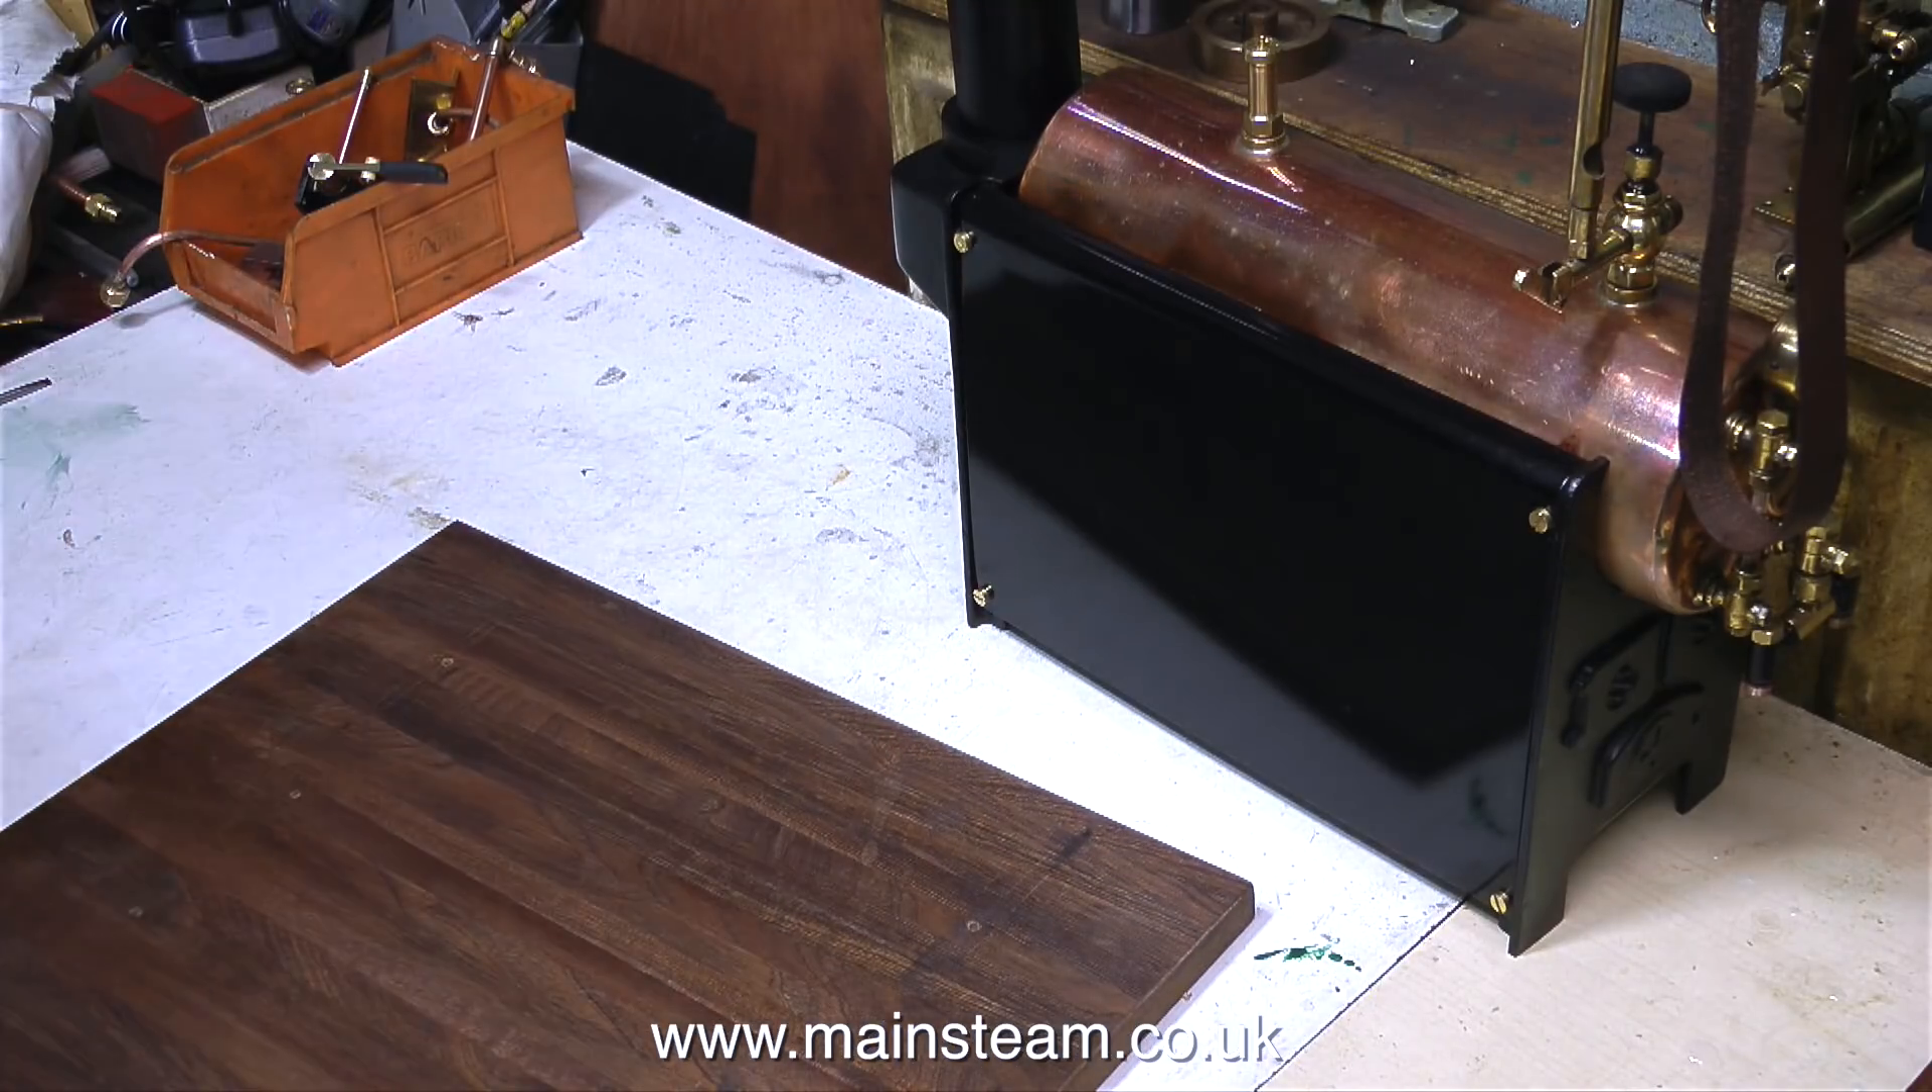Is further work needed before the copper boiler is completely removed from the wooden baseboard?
No.